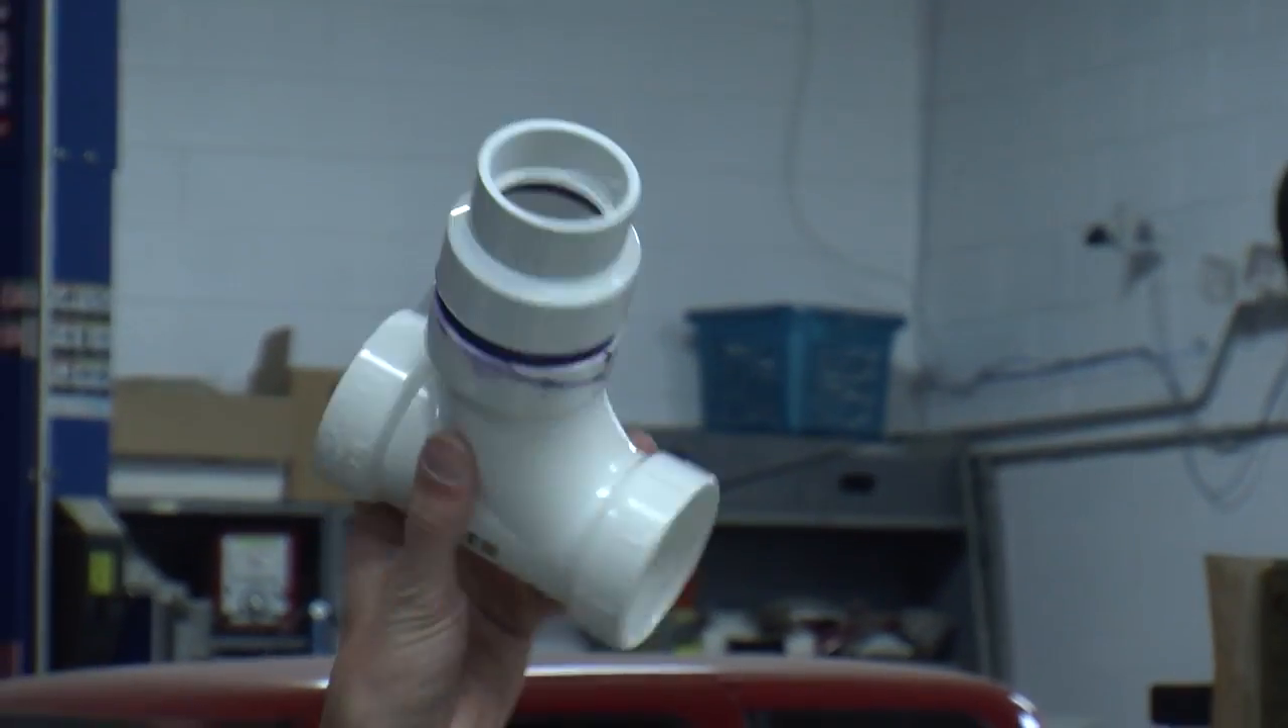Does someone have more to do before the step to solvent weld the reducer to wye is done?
No.